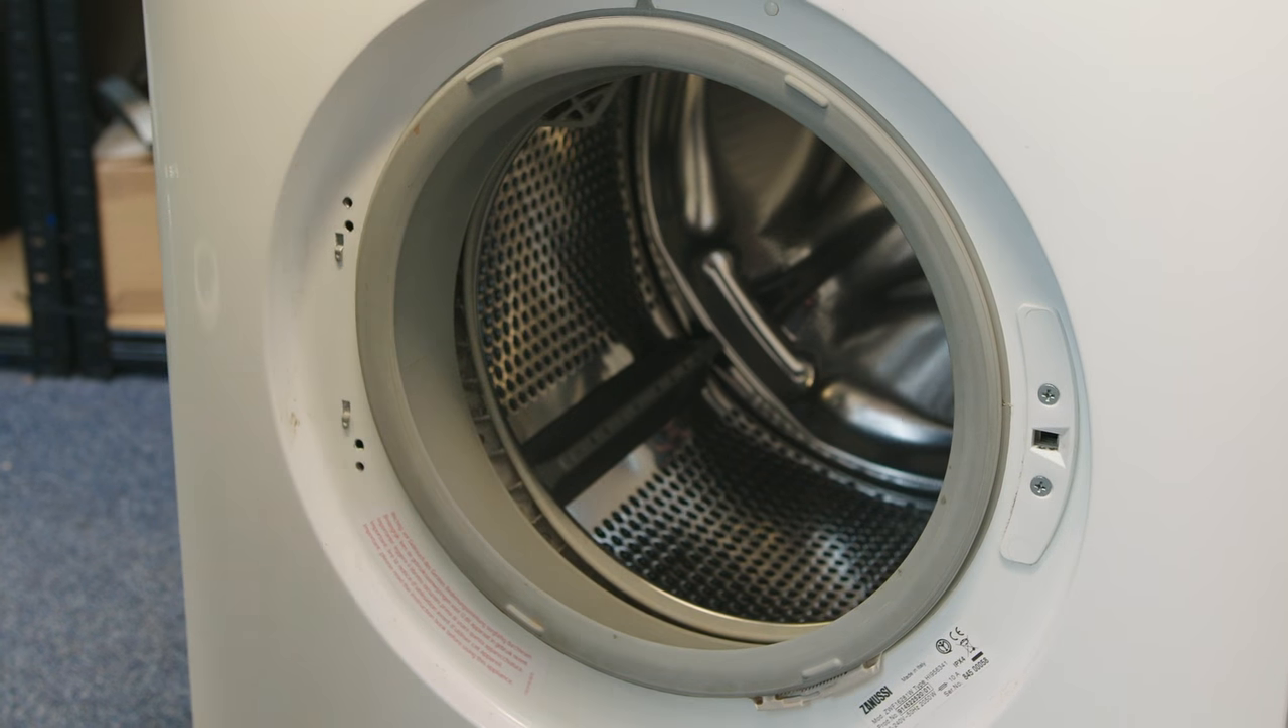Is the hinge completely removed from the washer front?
Yes.